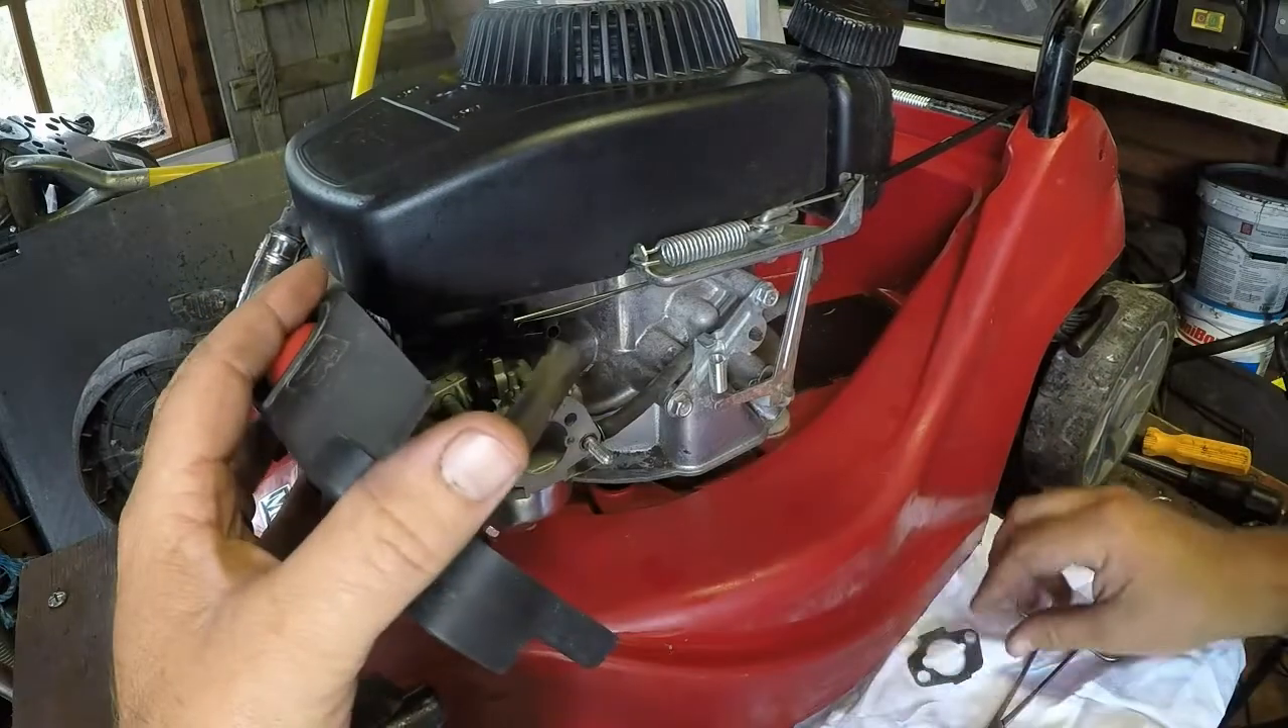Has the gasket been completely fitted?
No.